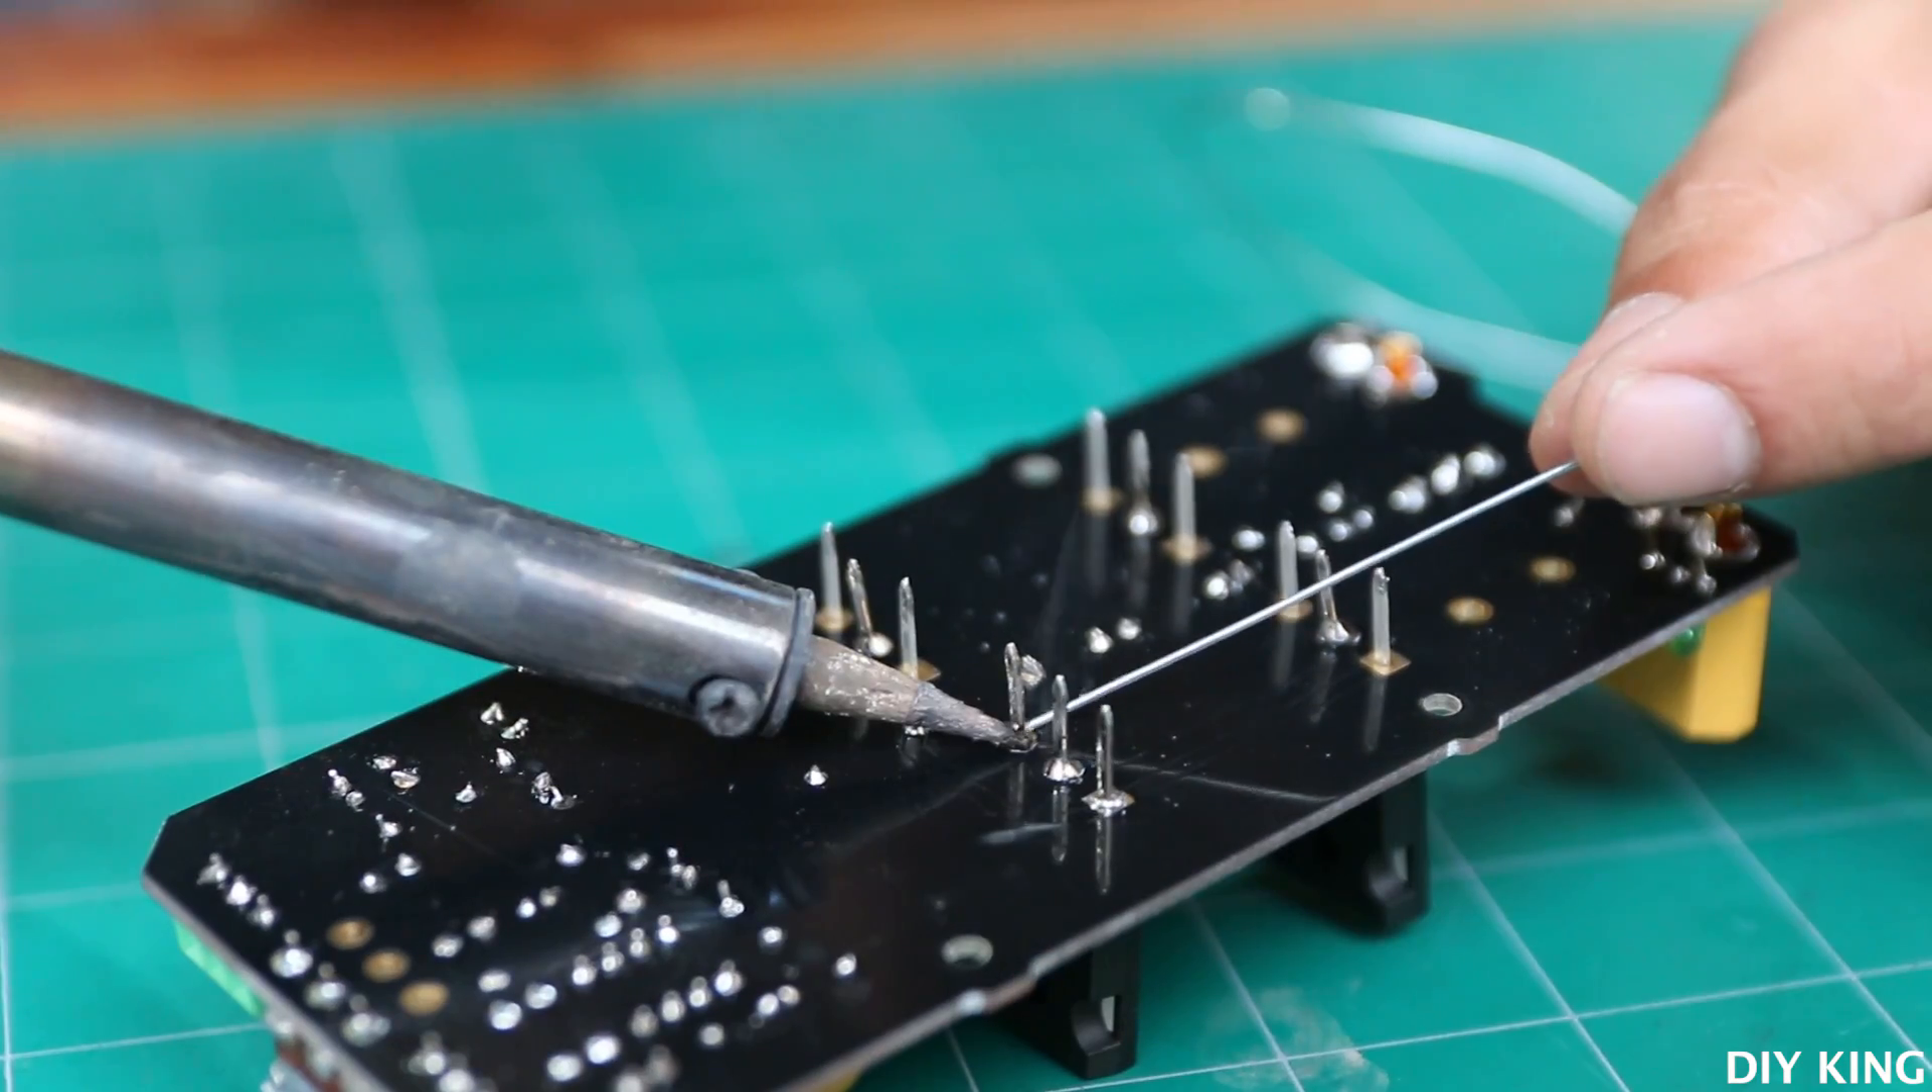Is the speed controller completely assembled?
No.